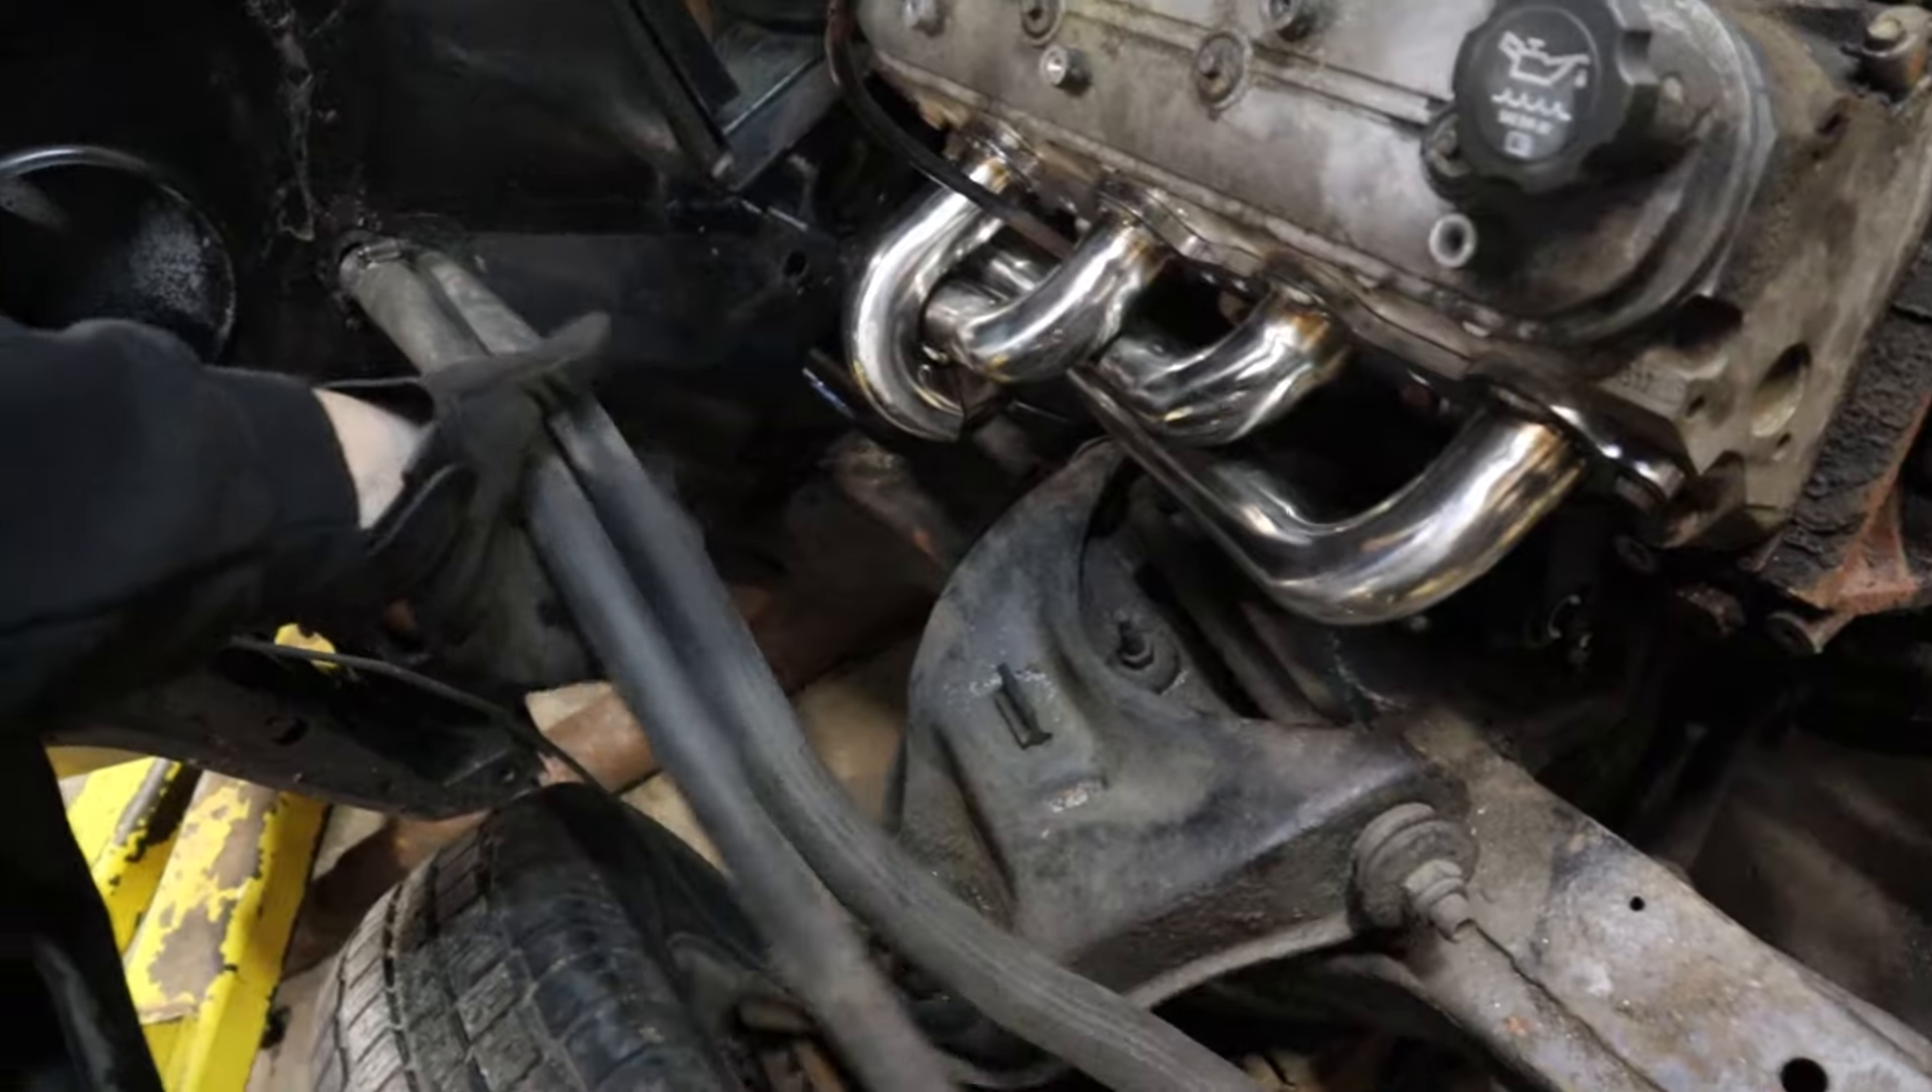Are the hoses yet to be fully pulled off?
Yes.